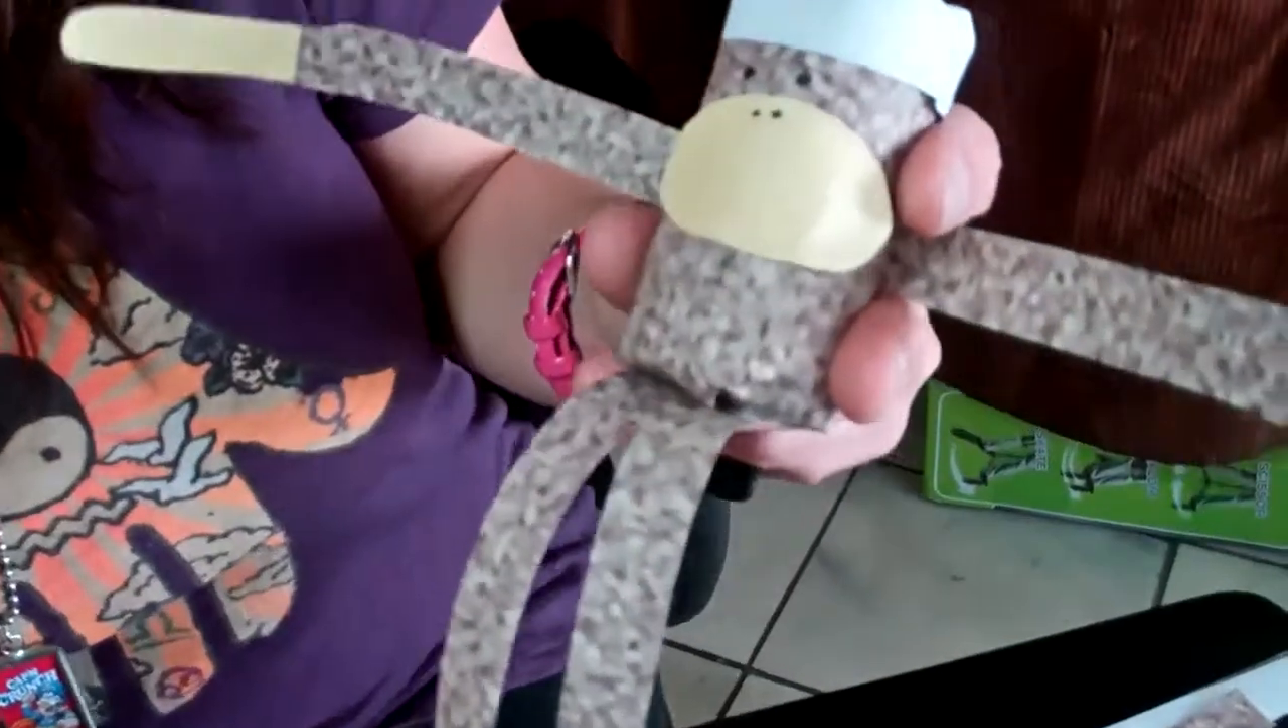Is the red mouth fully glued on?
No.